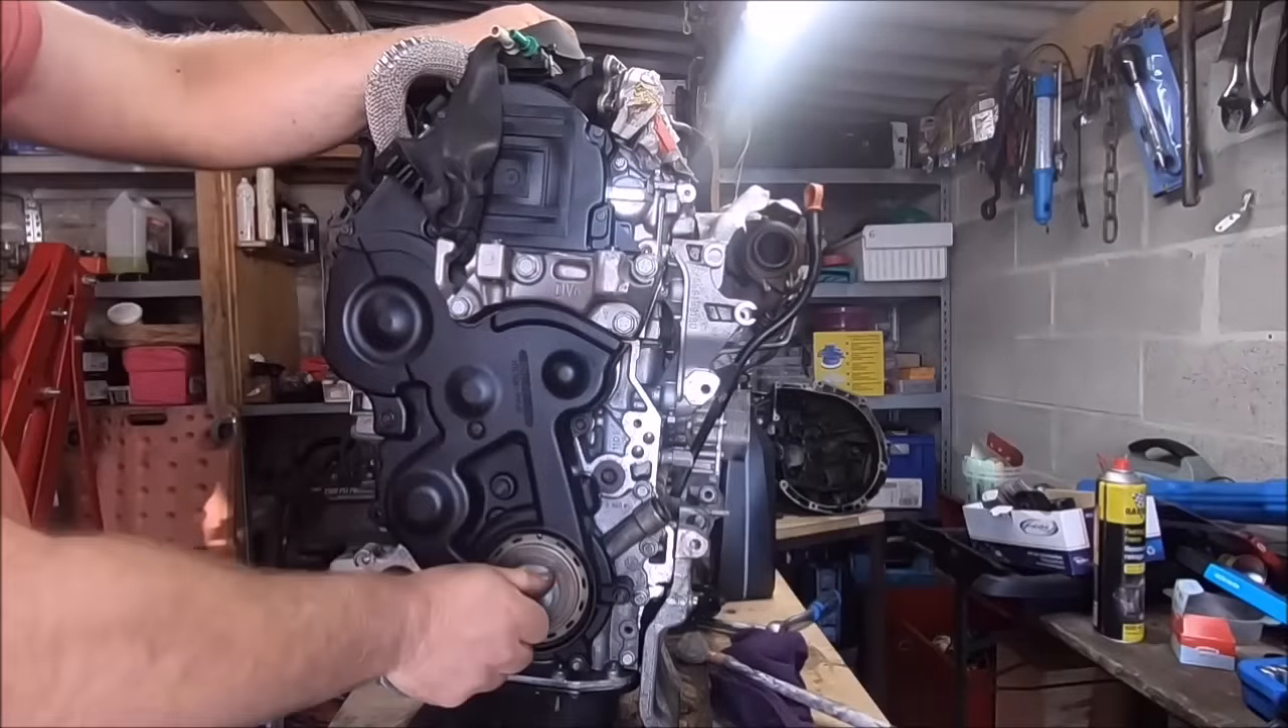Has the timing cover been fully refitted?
Yes.